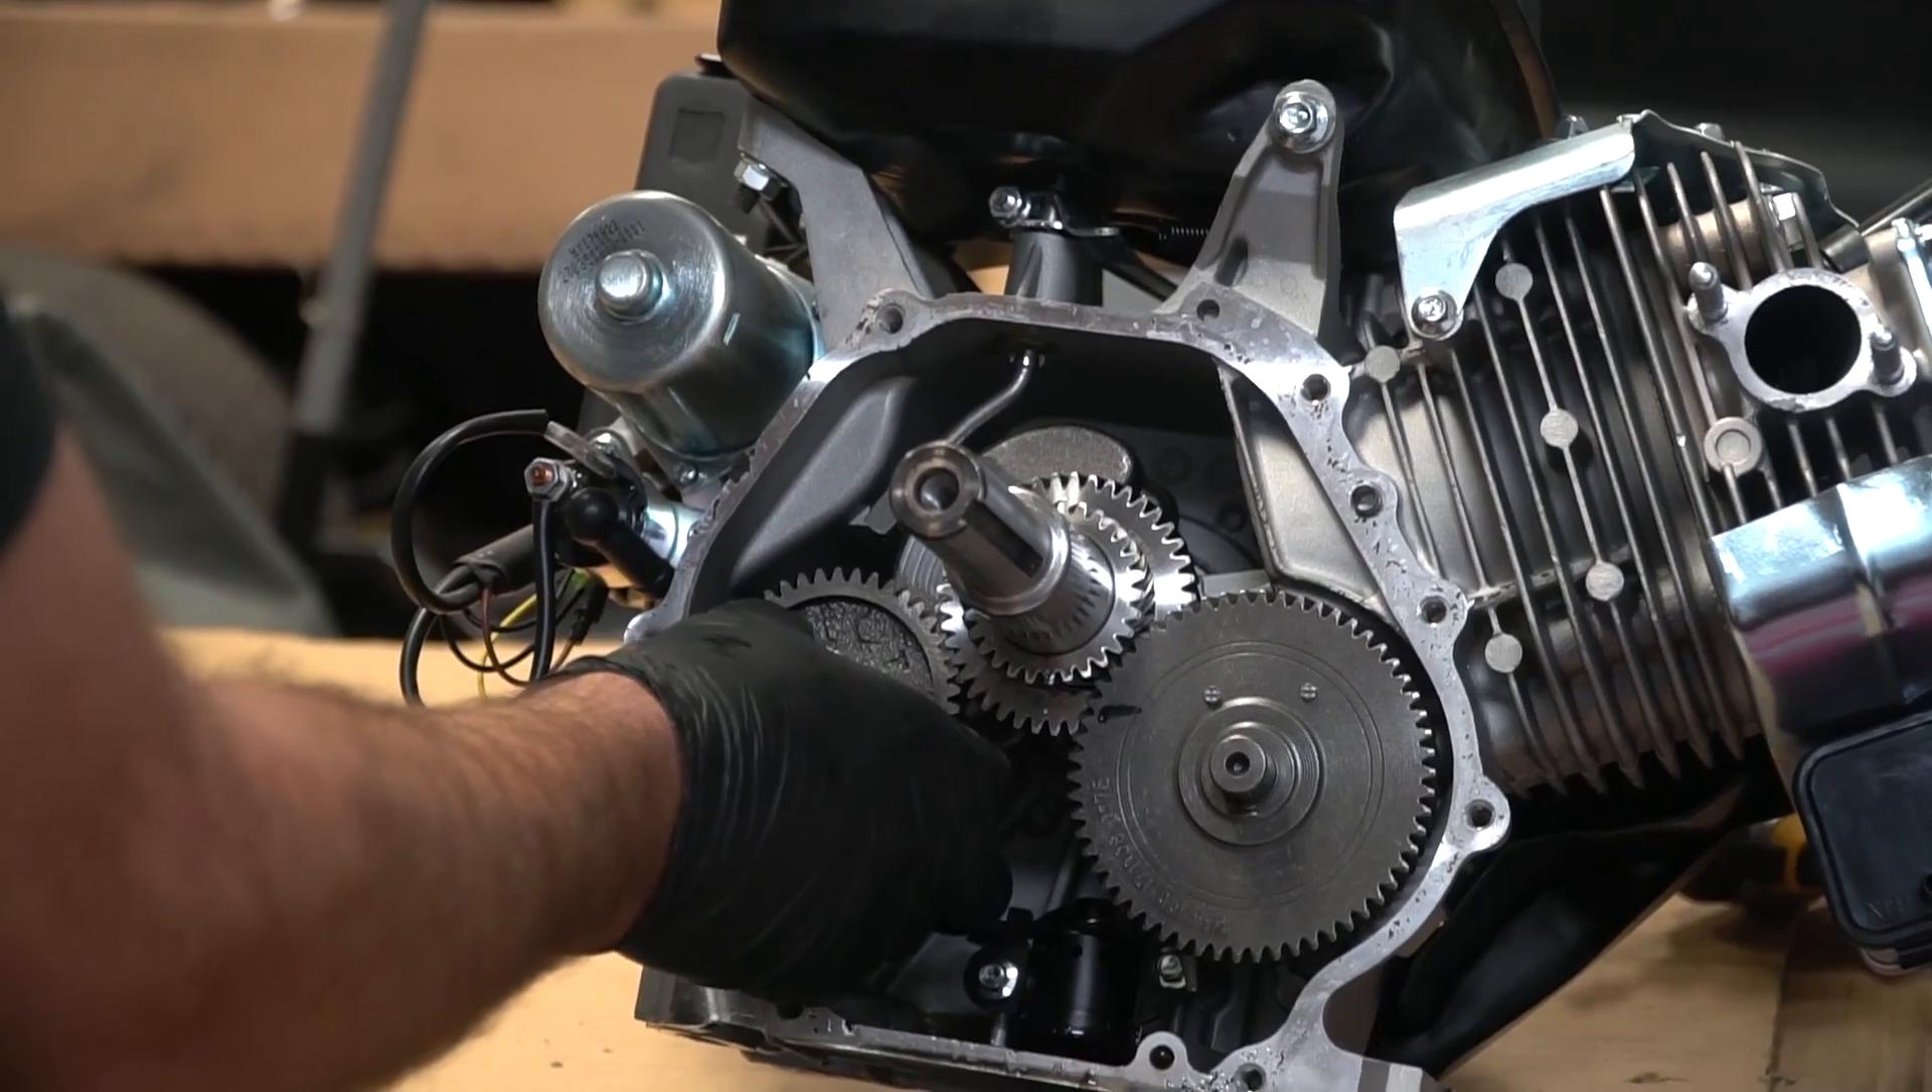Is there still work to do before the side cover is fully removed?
No.